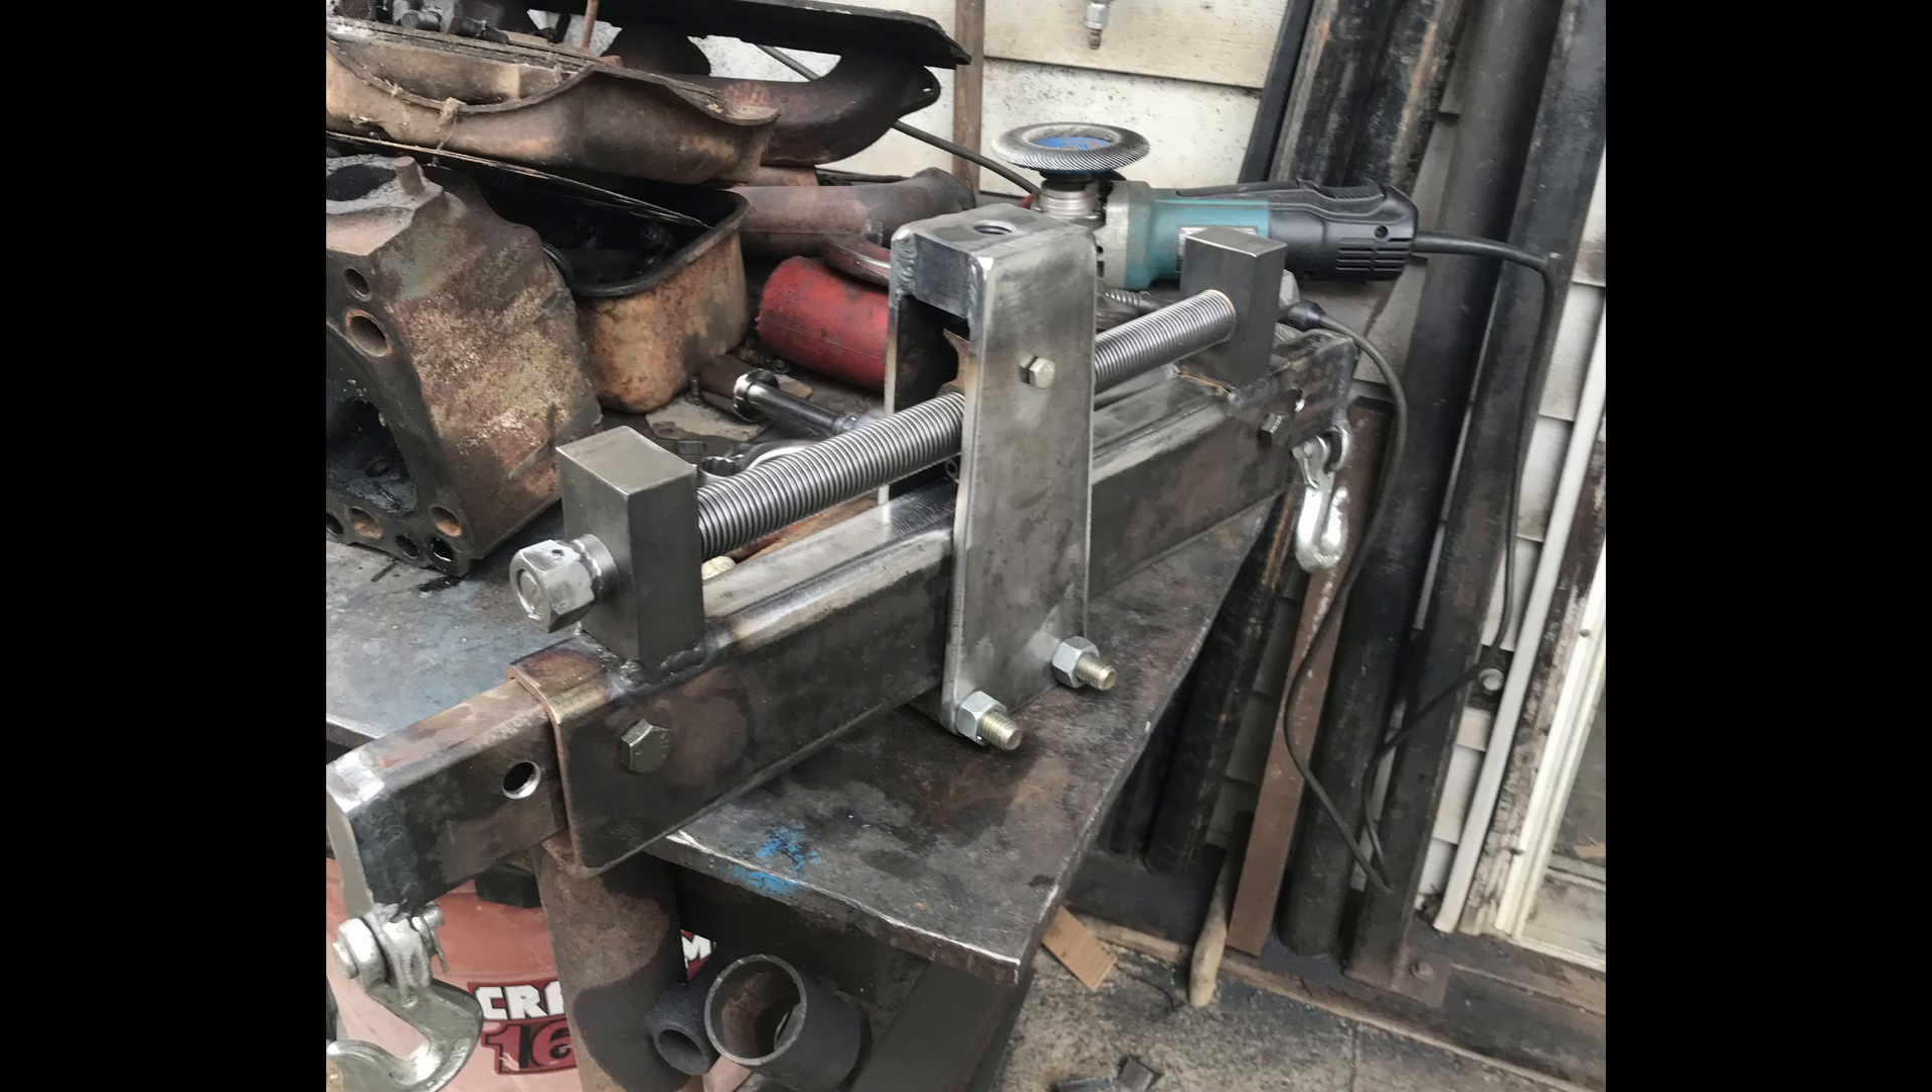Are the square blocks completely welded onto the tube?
Yes.